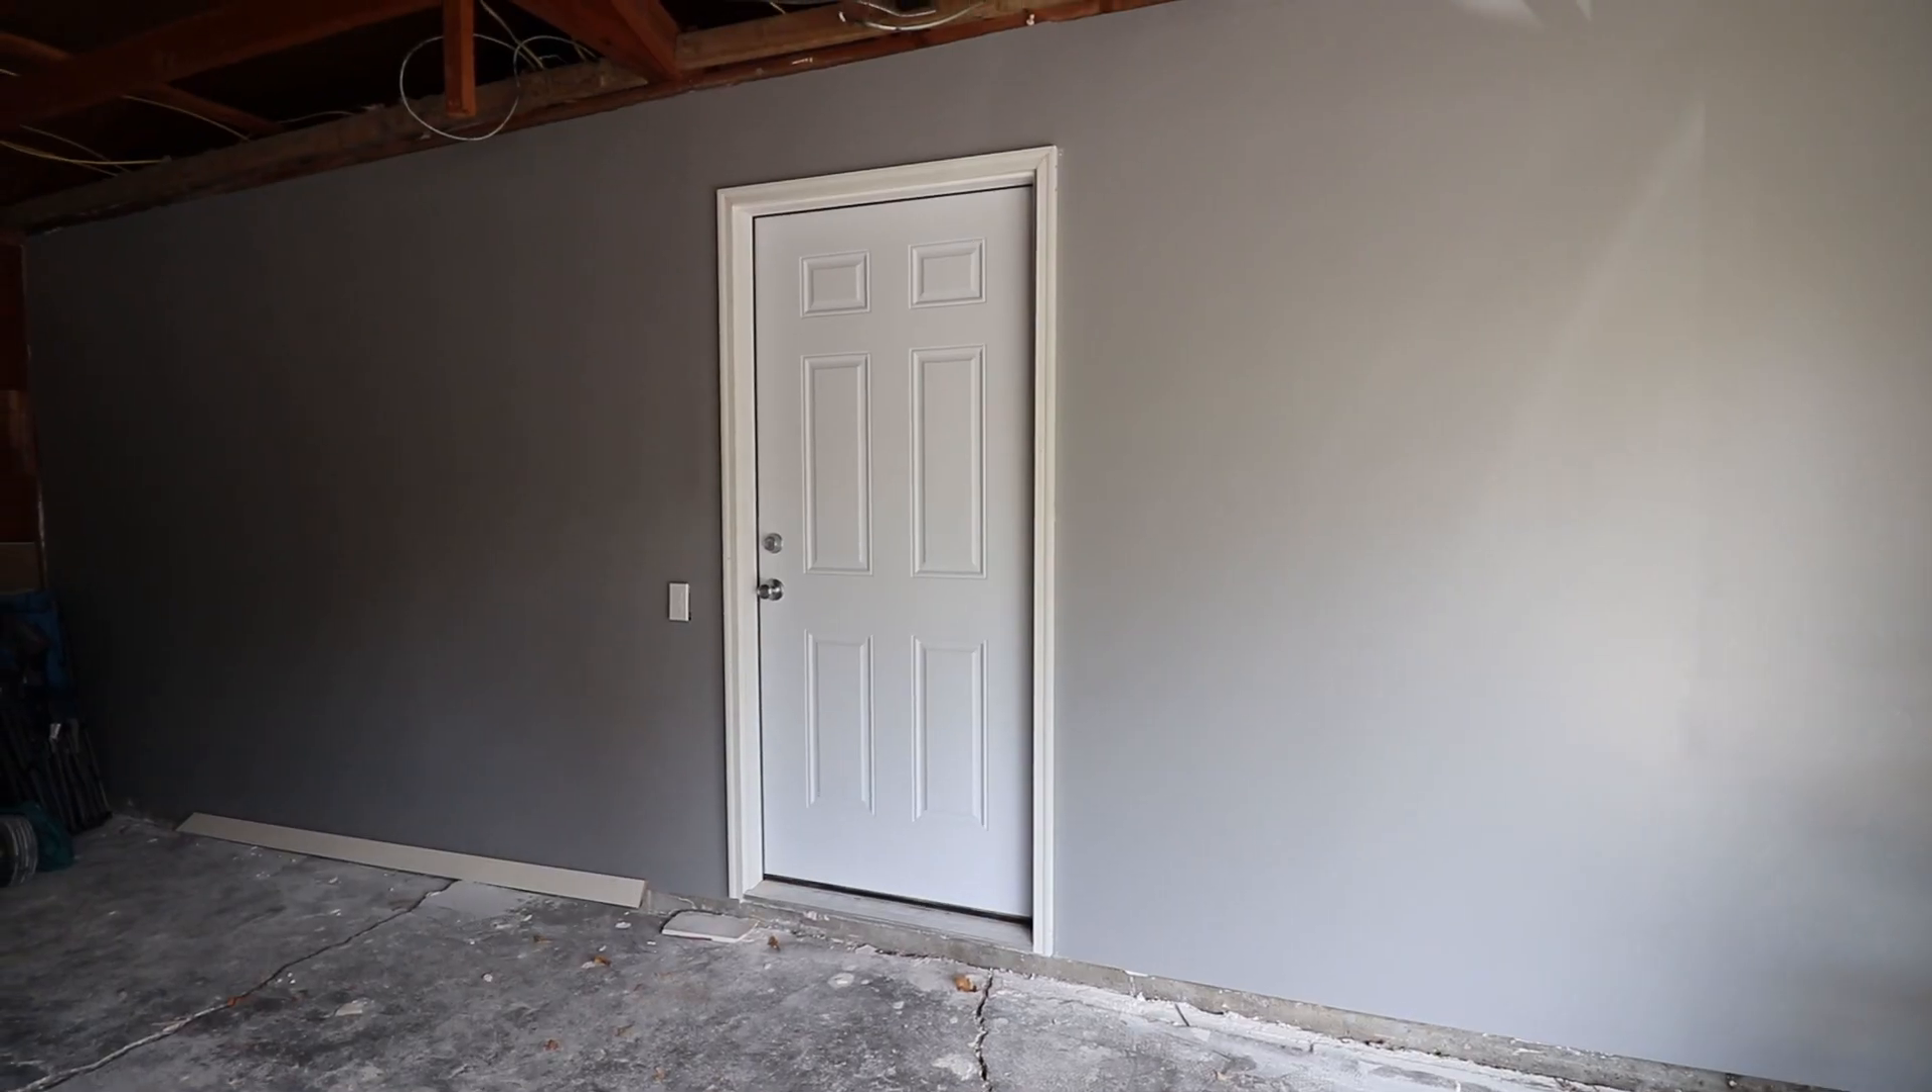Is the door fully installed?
Yes.